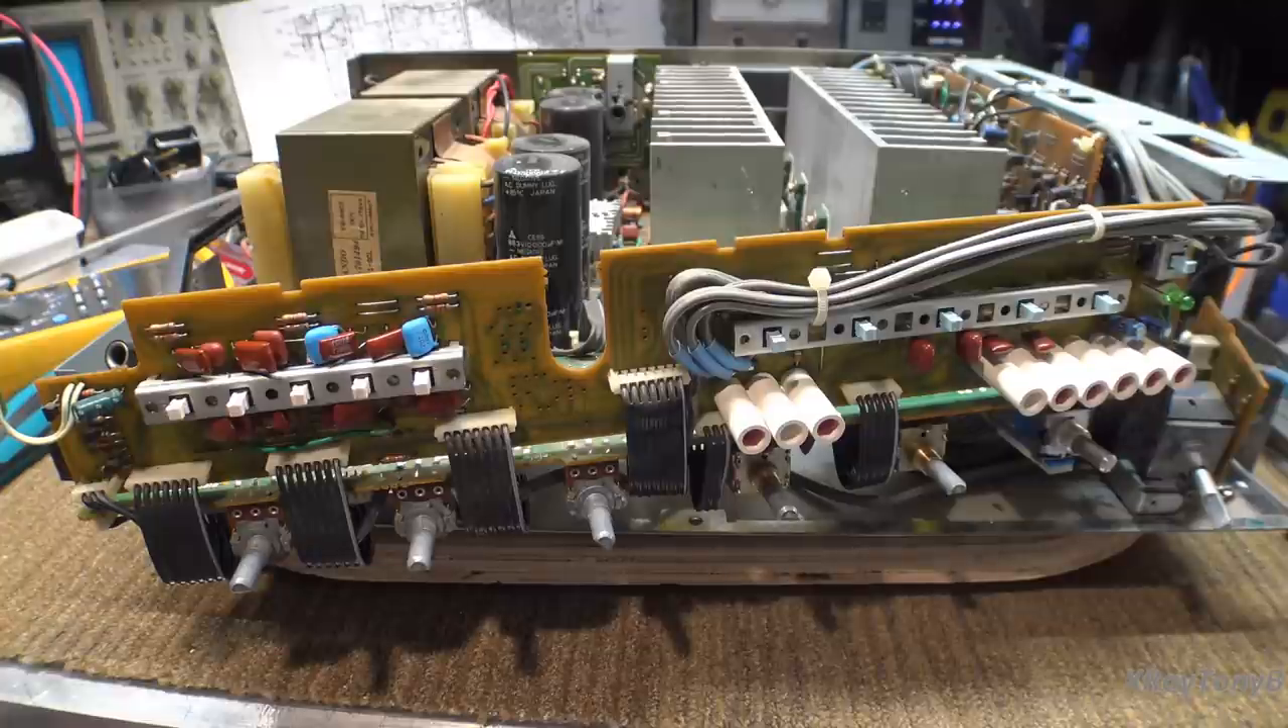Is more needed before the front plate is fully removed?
No.